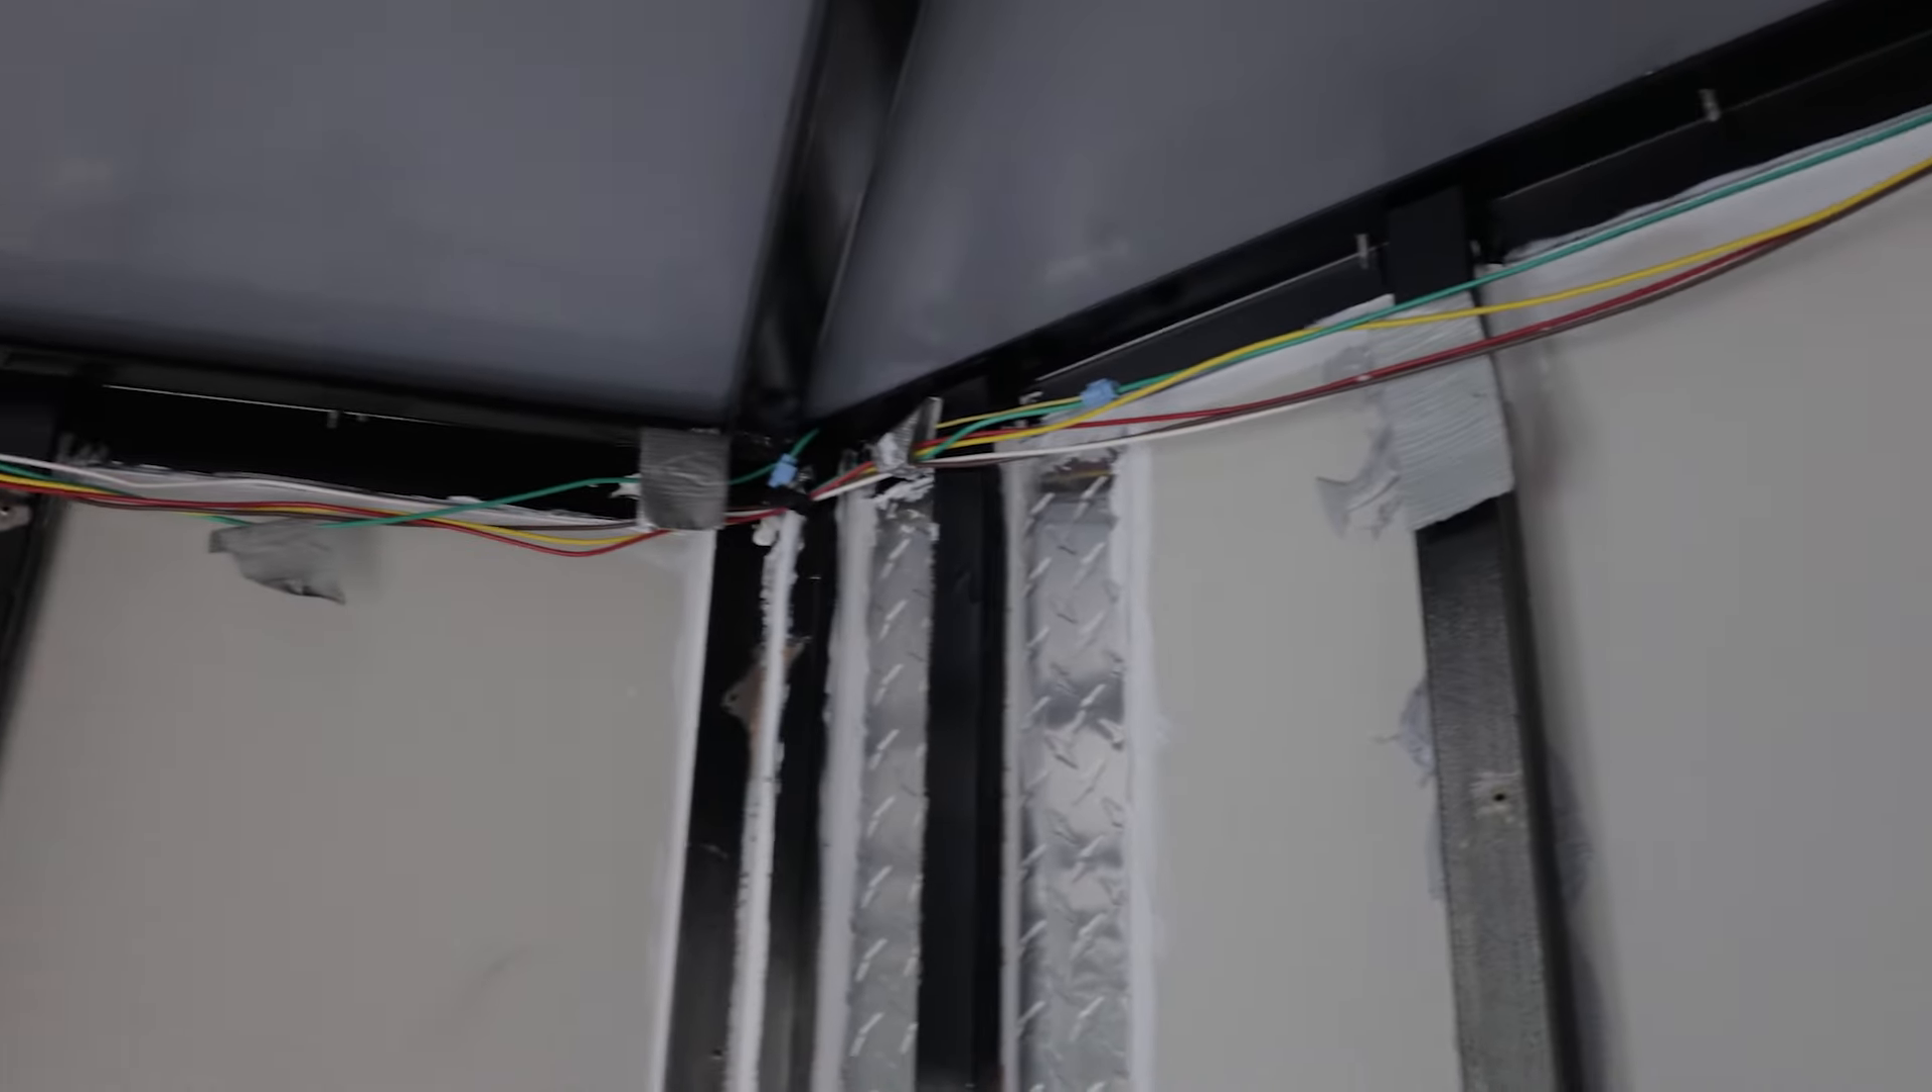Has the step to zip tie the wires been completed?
No.